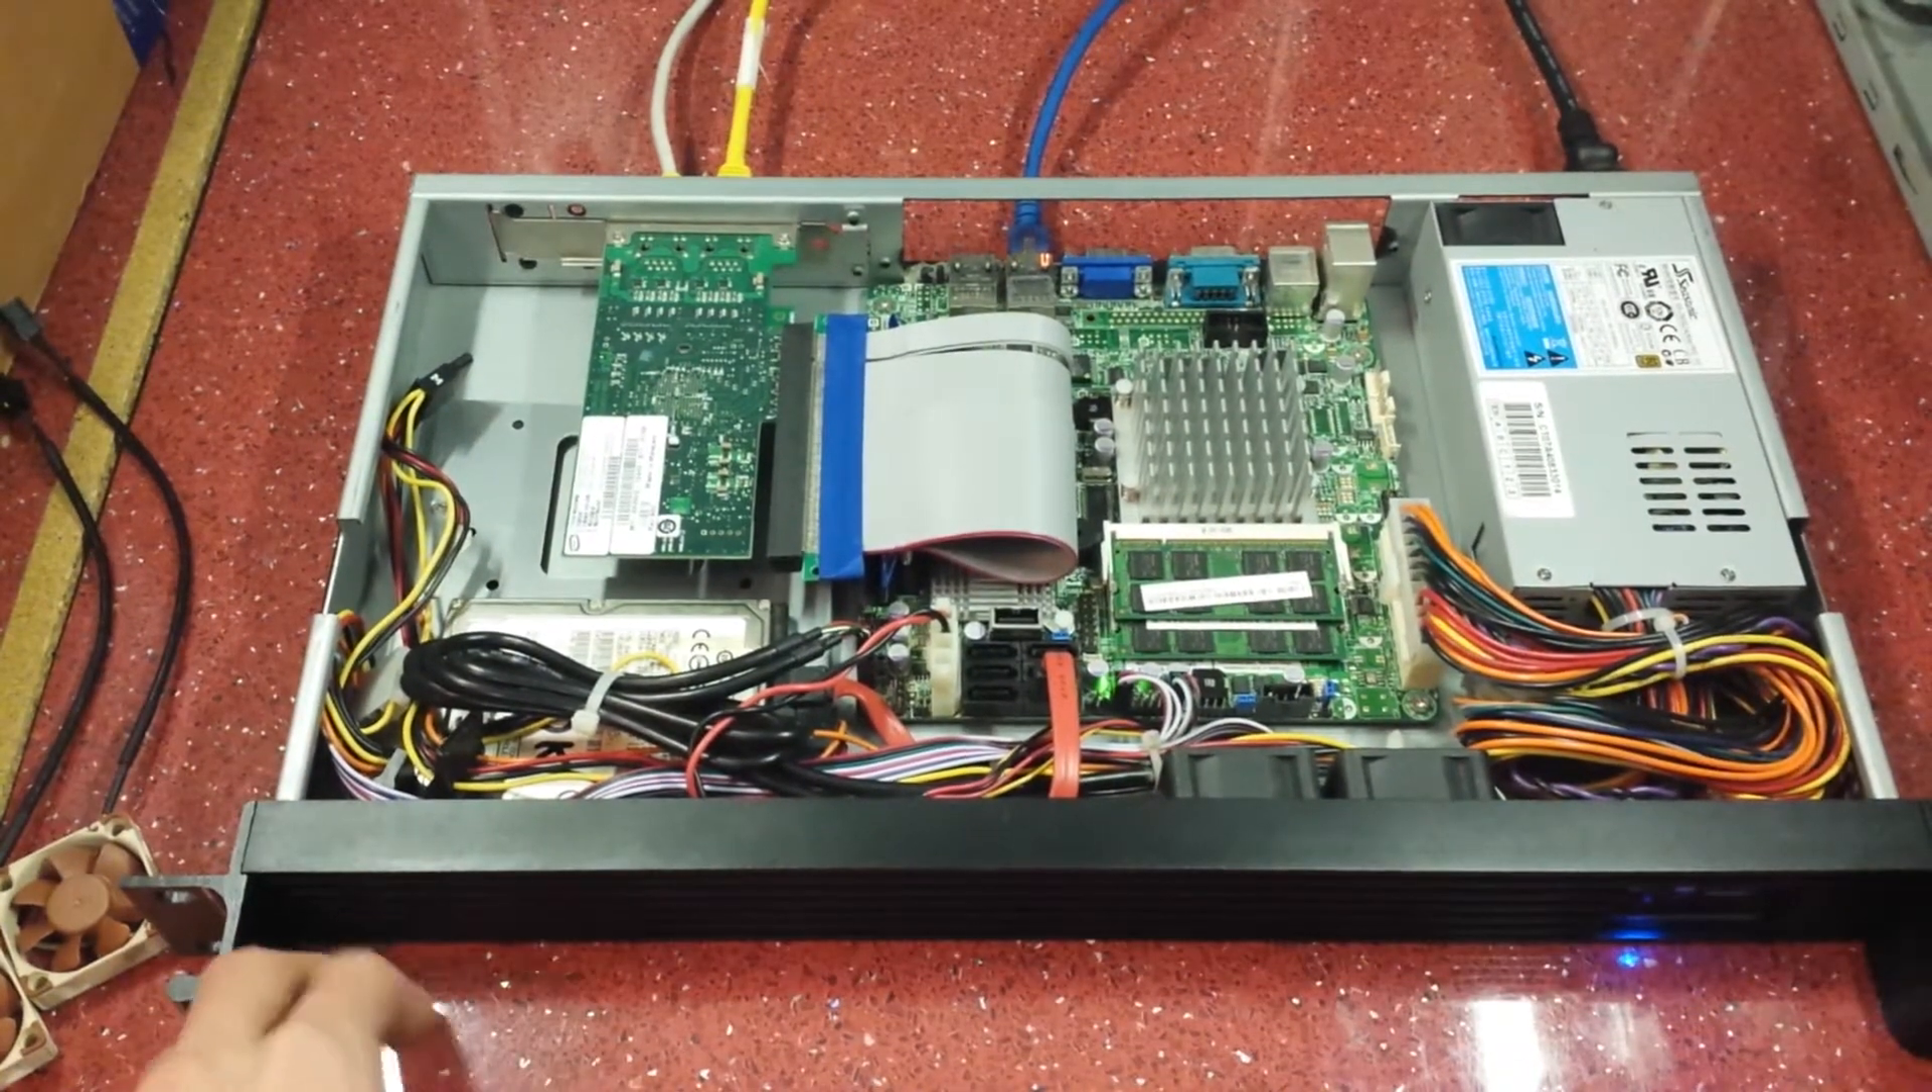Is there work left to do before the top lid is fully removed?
No.